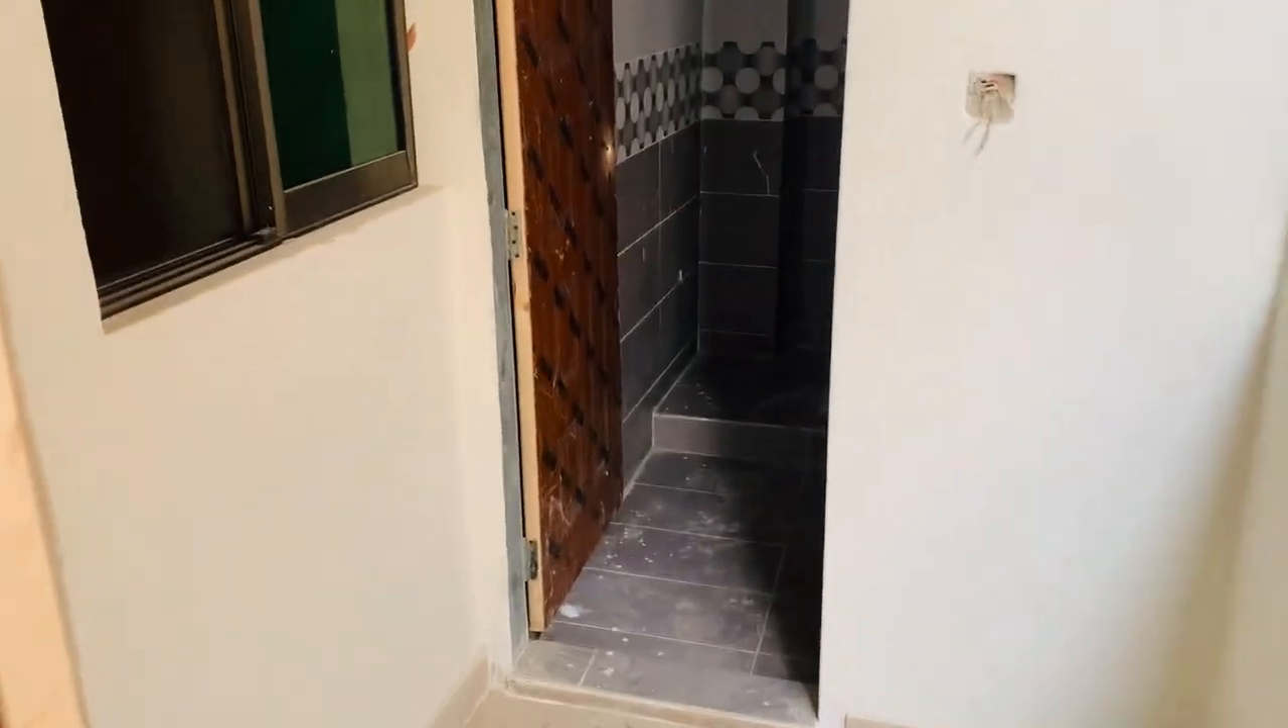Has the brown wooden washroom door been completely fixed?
Yes.